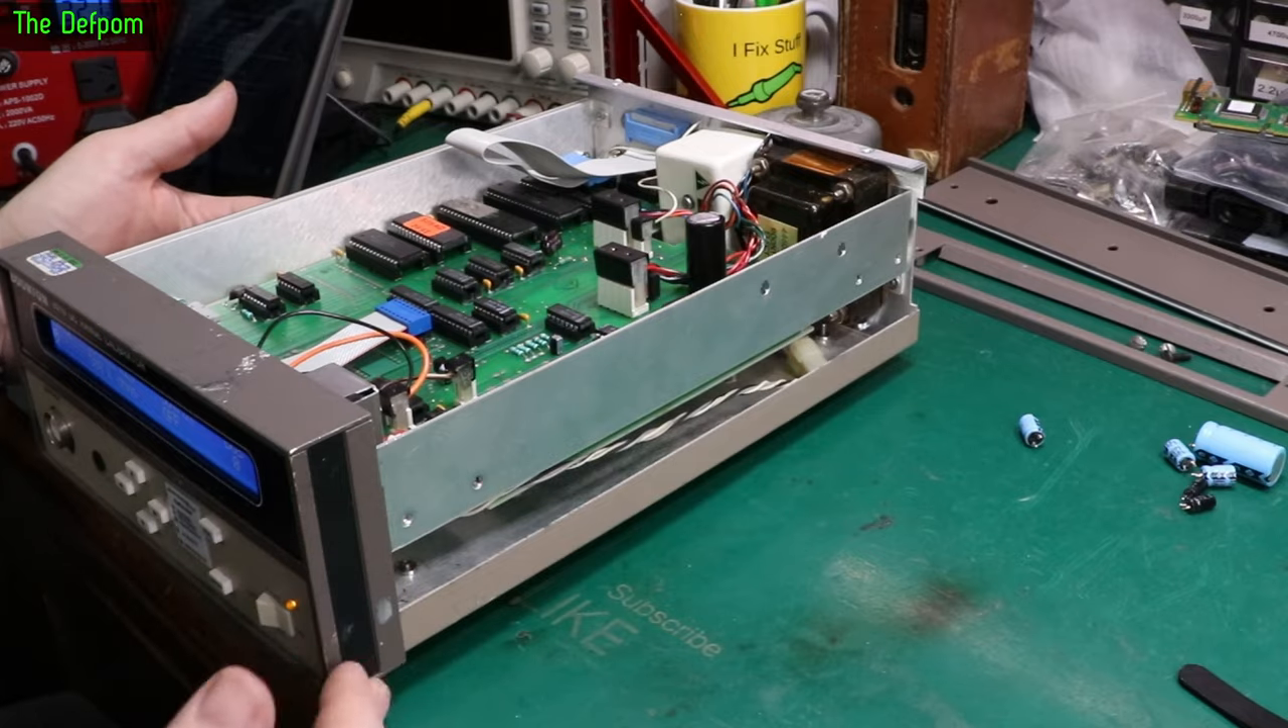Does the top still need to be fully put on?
Yes.